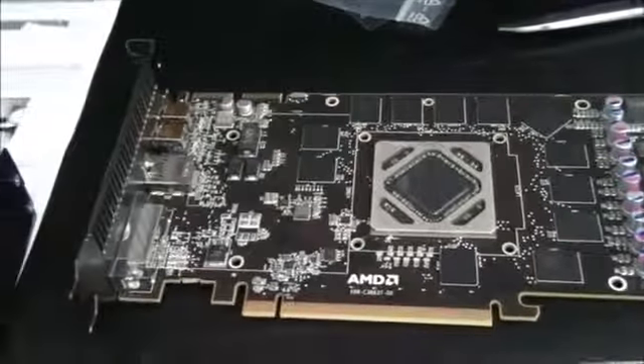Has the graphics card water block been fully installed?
No.